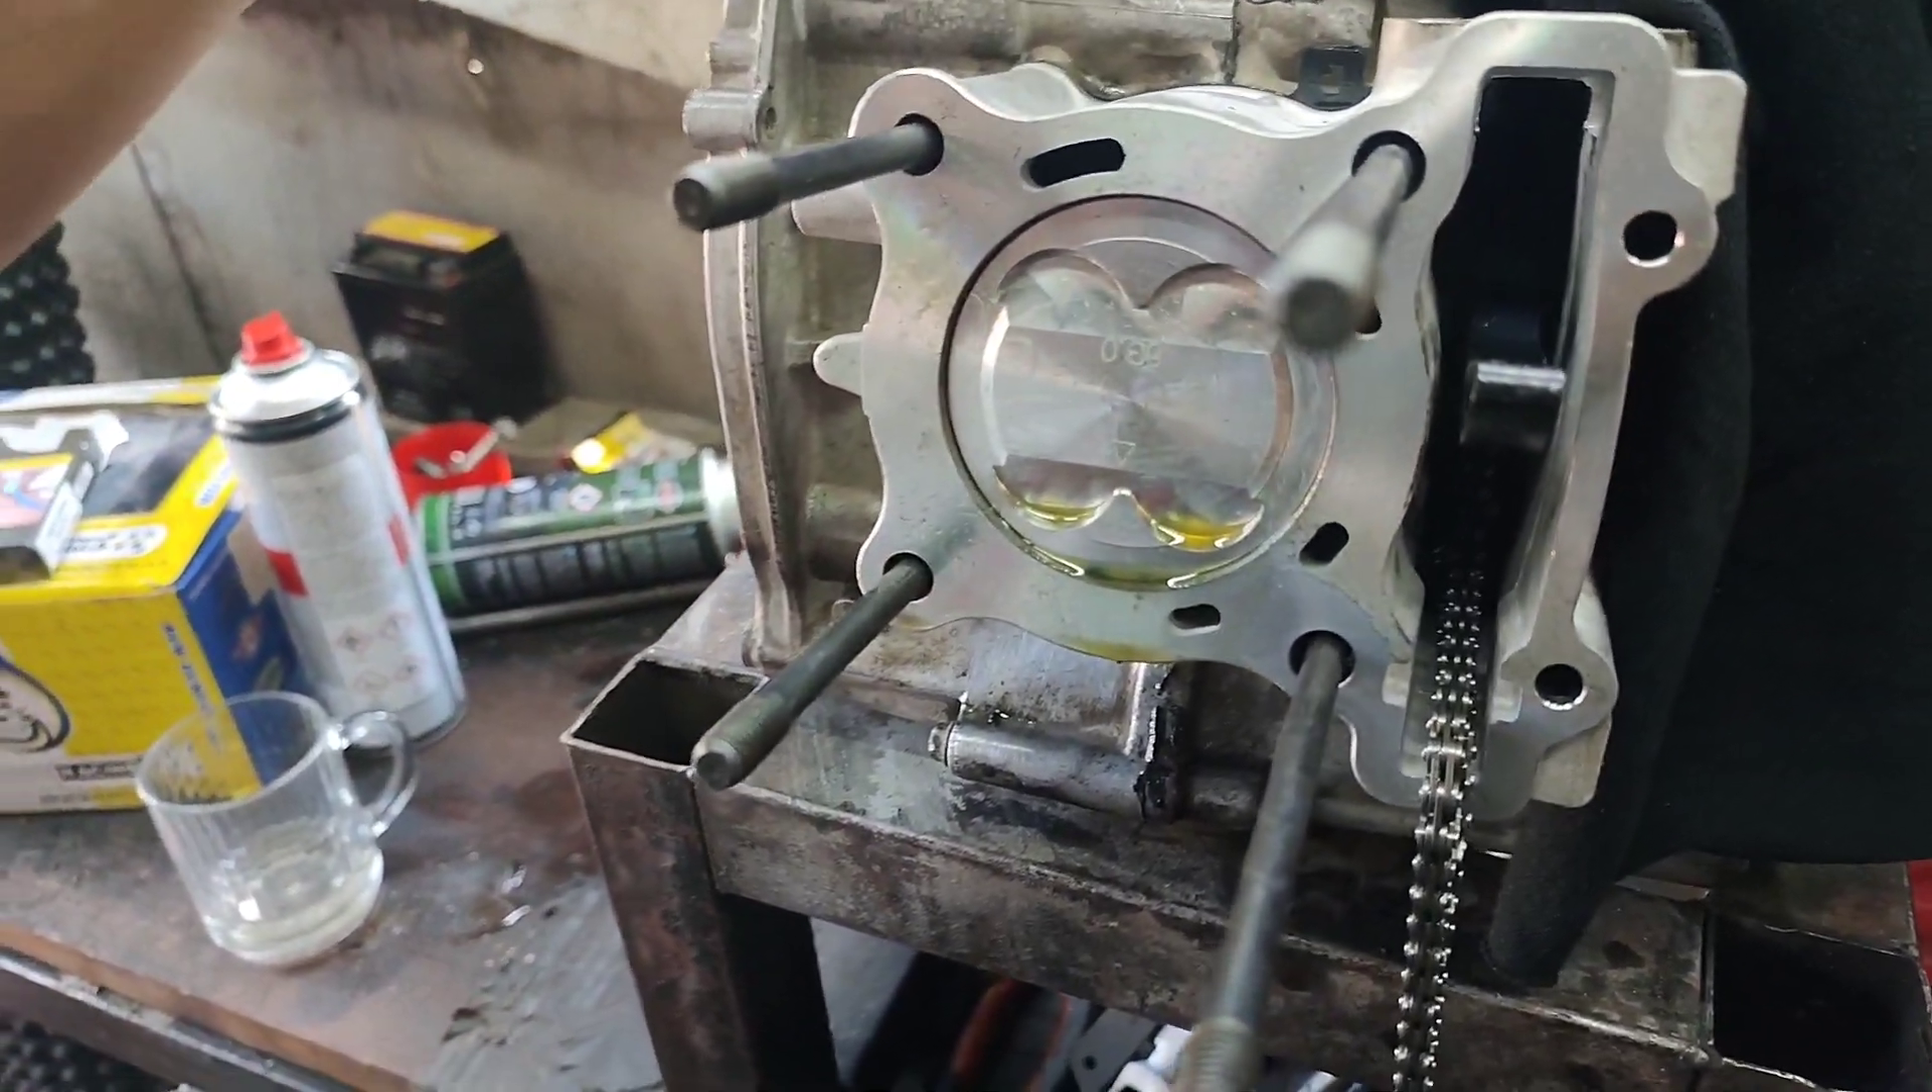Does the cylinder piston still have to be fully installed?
No.